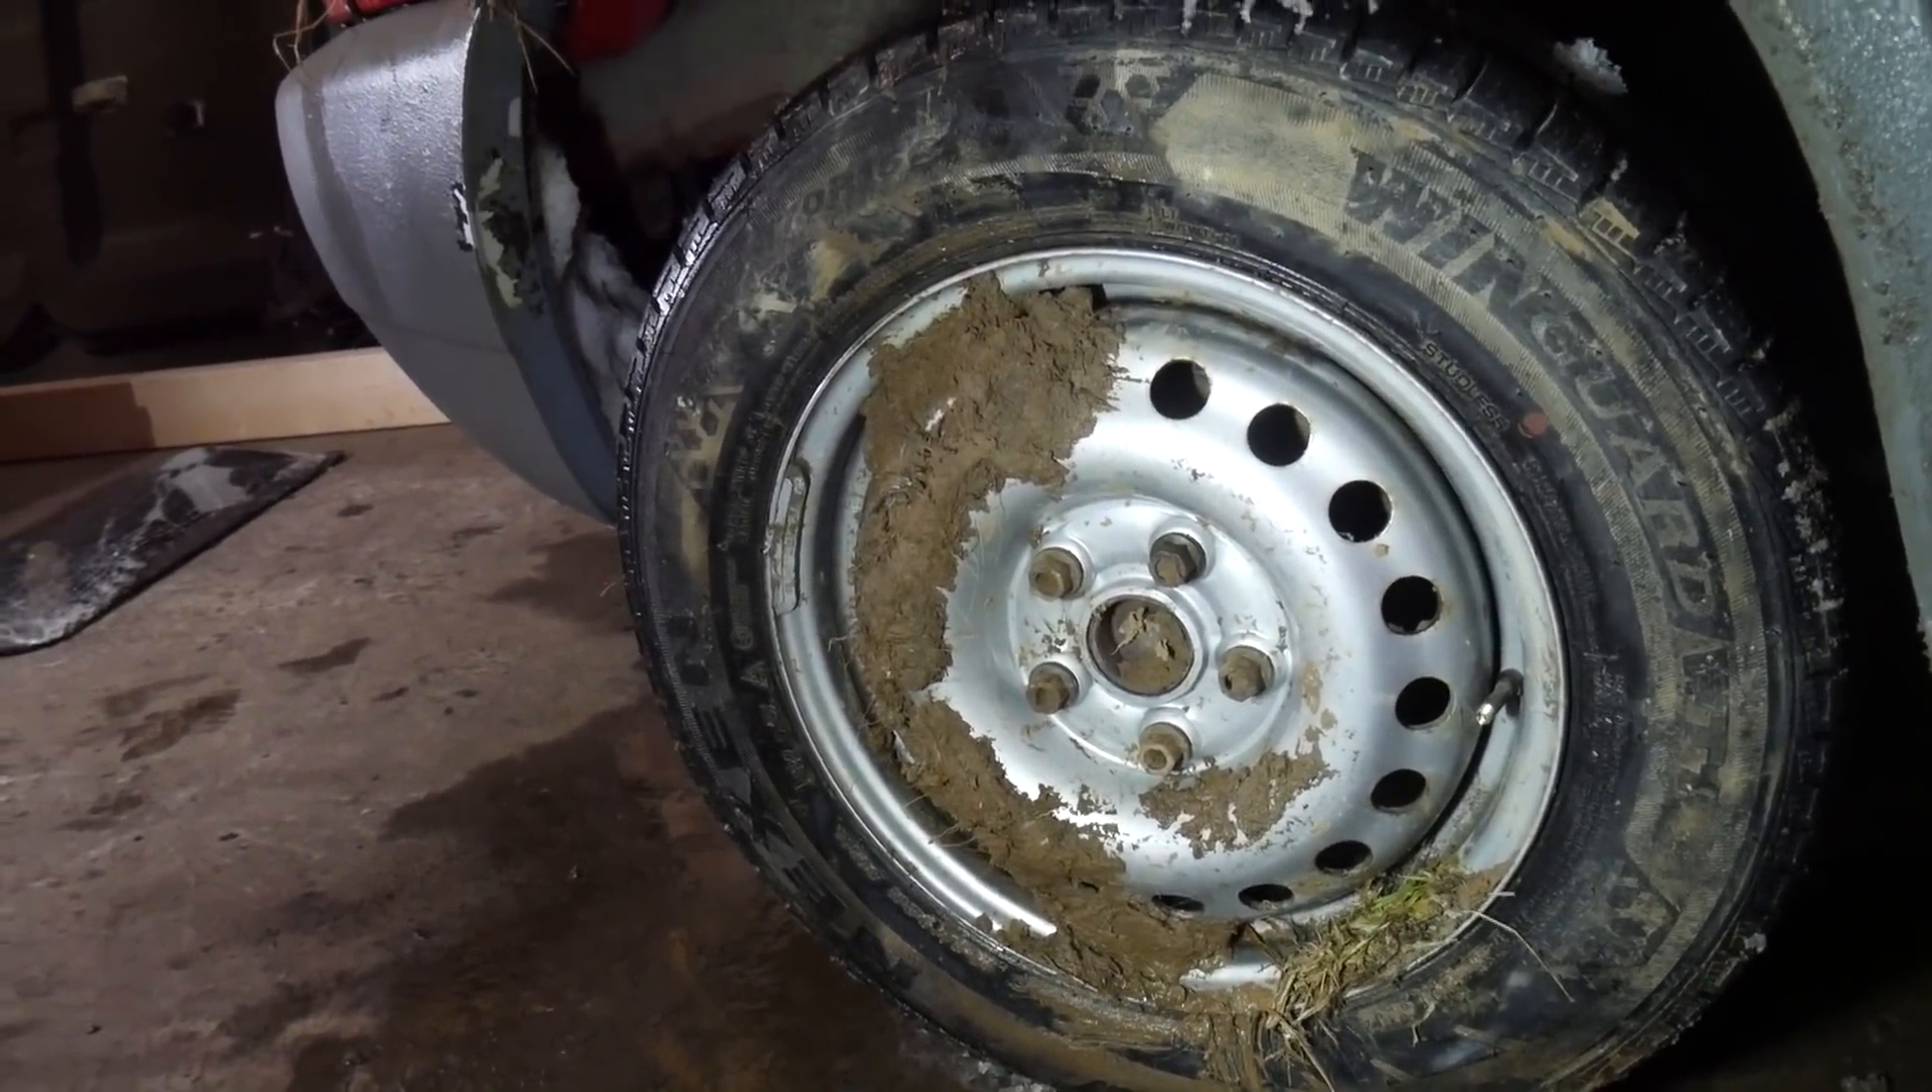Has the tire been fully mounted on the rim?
Yes.